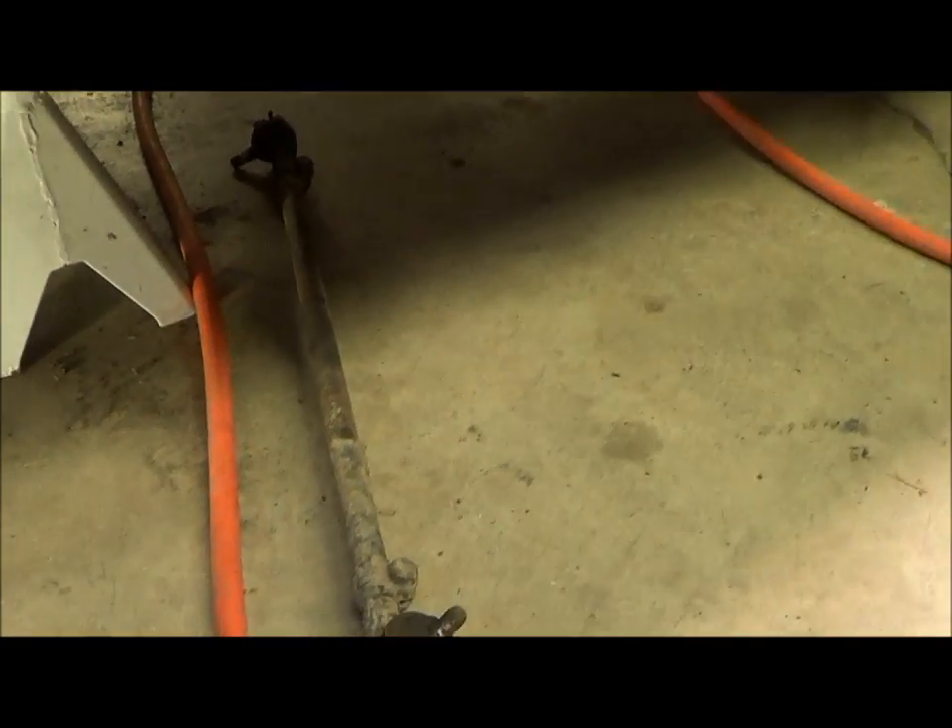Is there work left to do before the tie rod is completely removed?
No.